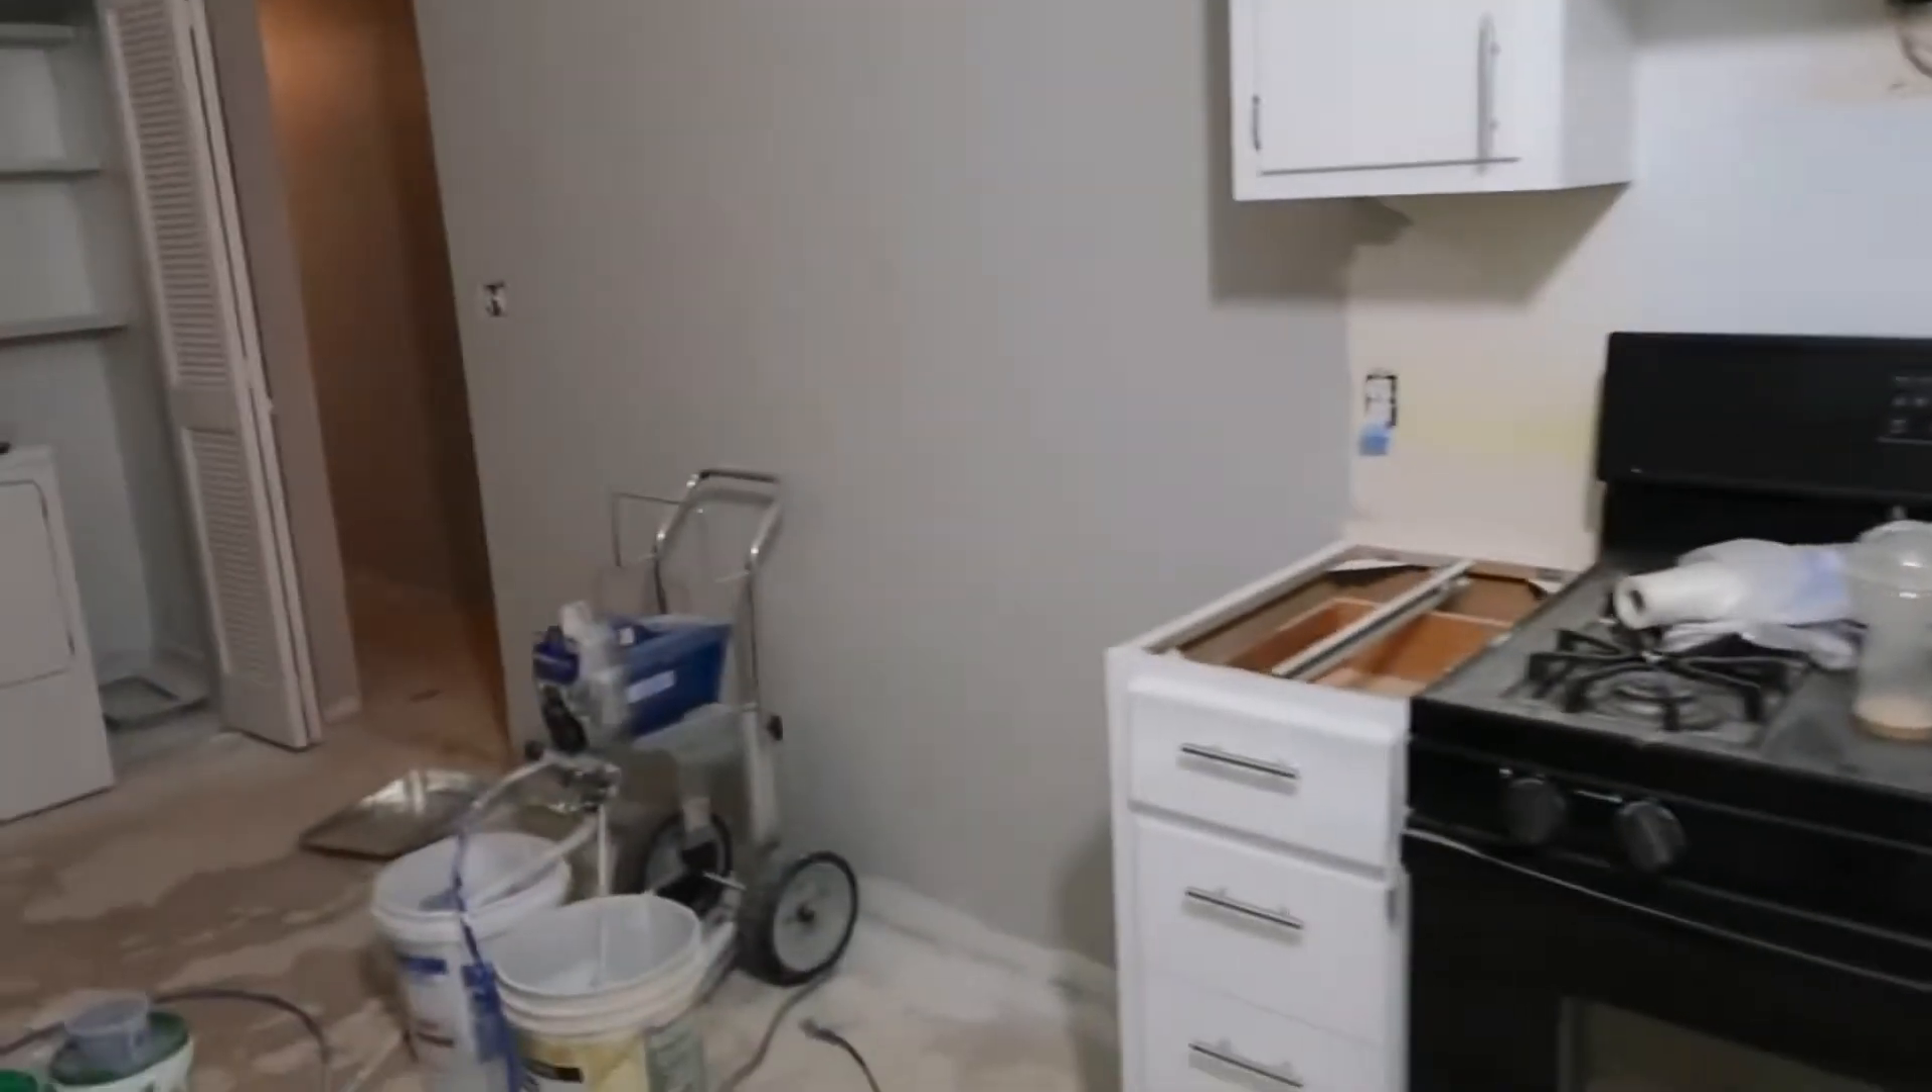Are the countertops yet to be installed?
Yes.